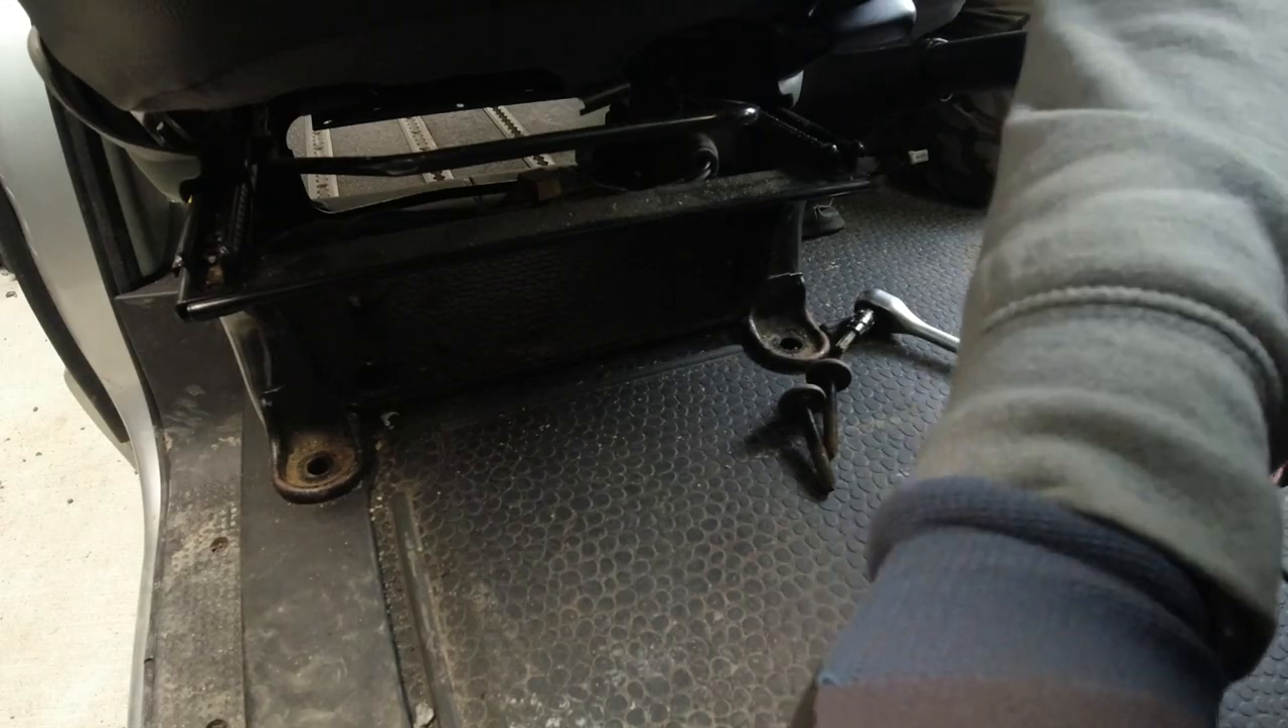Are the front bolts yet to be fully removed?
No.